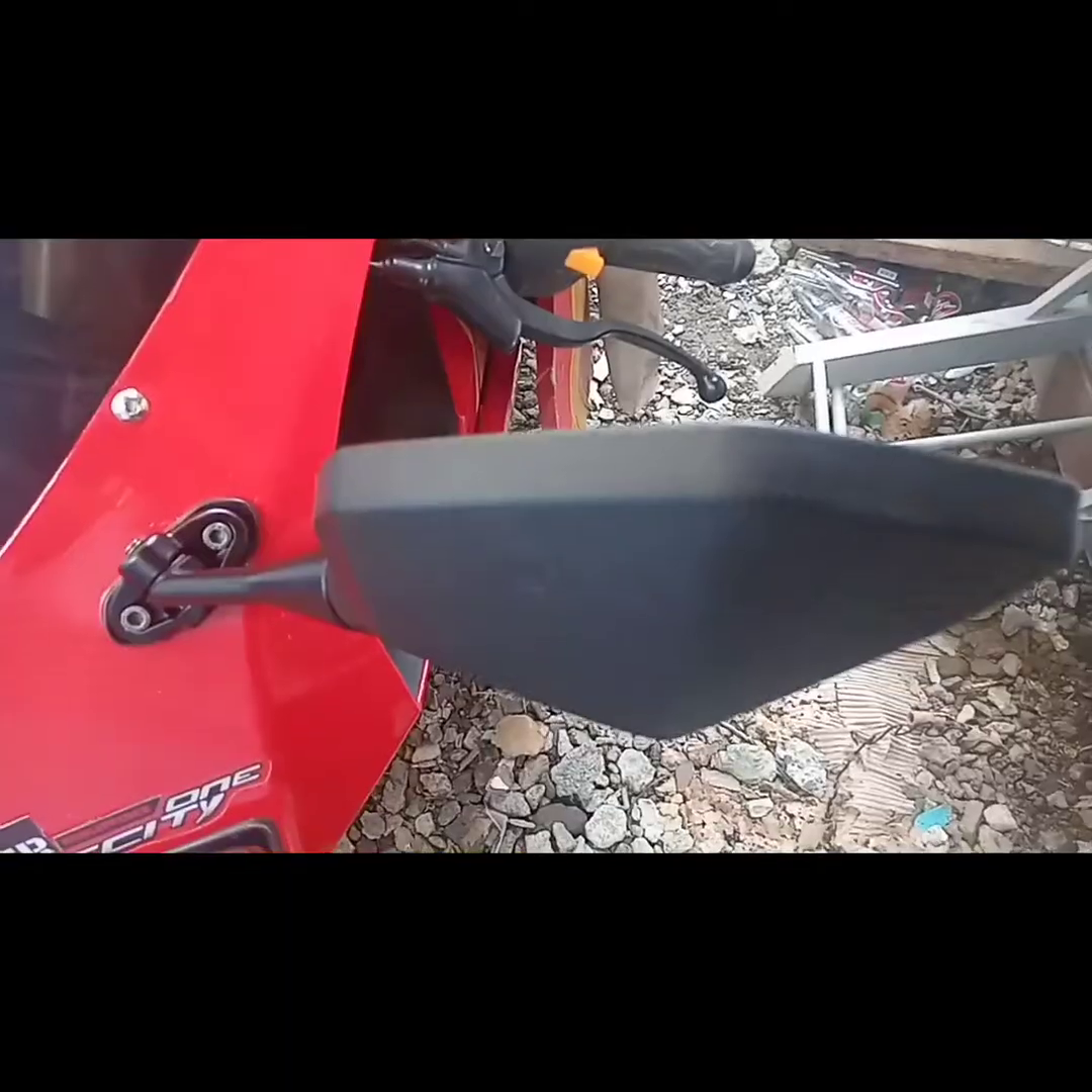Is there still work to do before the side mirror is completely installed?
No.